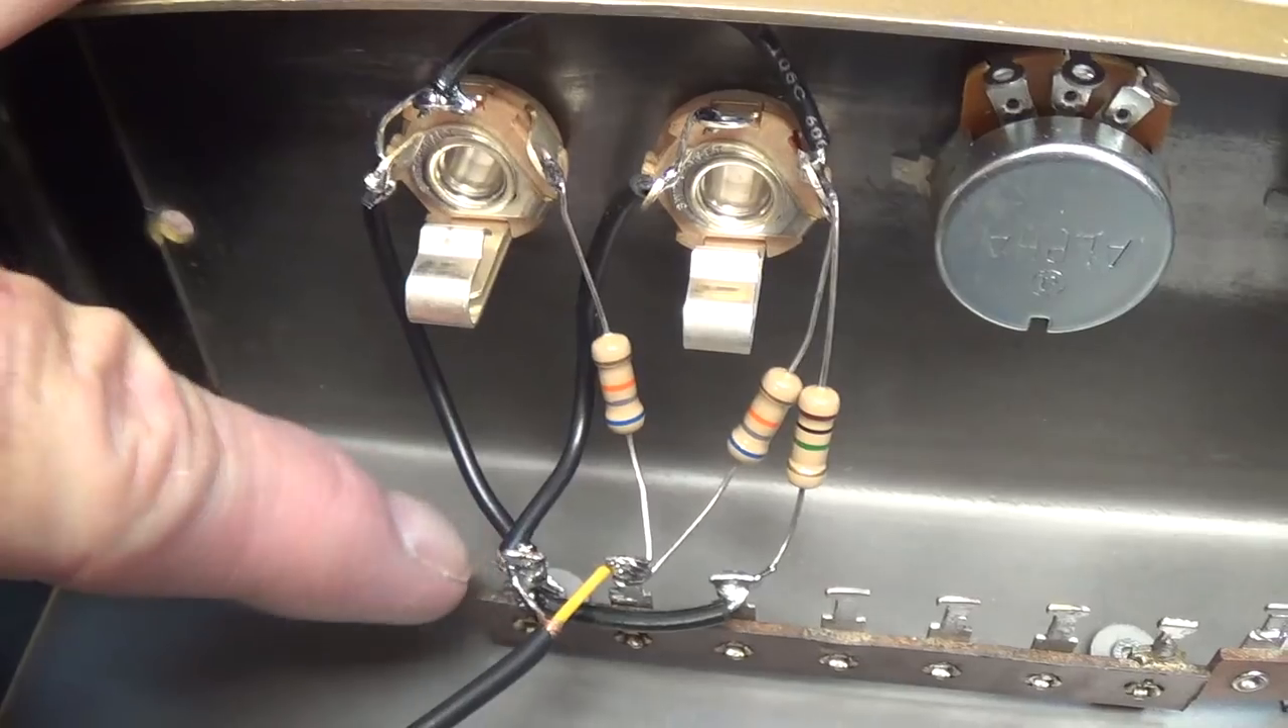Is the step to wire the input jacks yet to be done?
No.